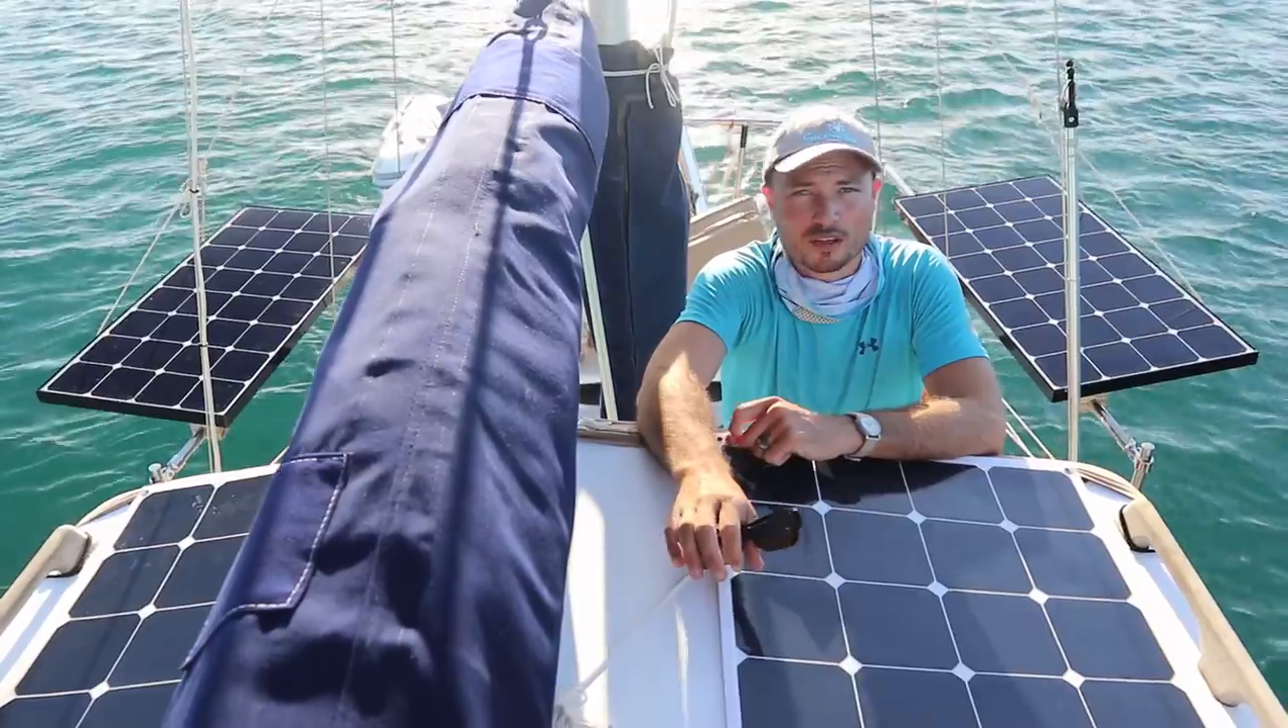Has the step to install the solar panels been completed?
Yes.